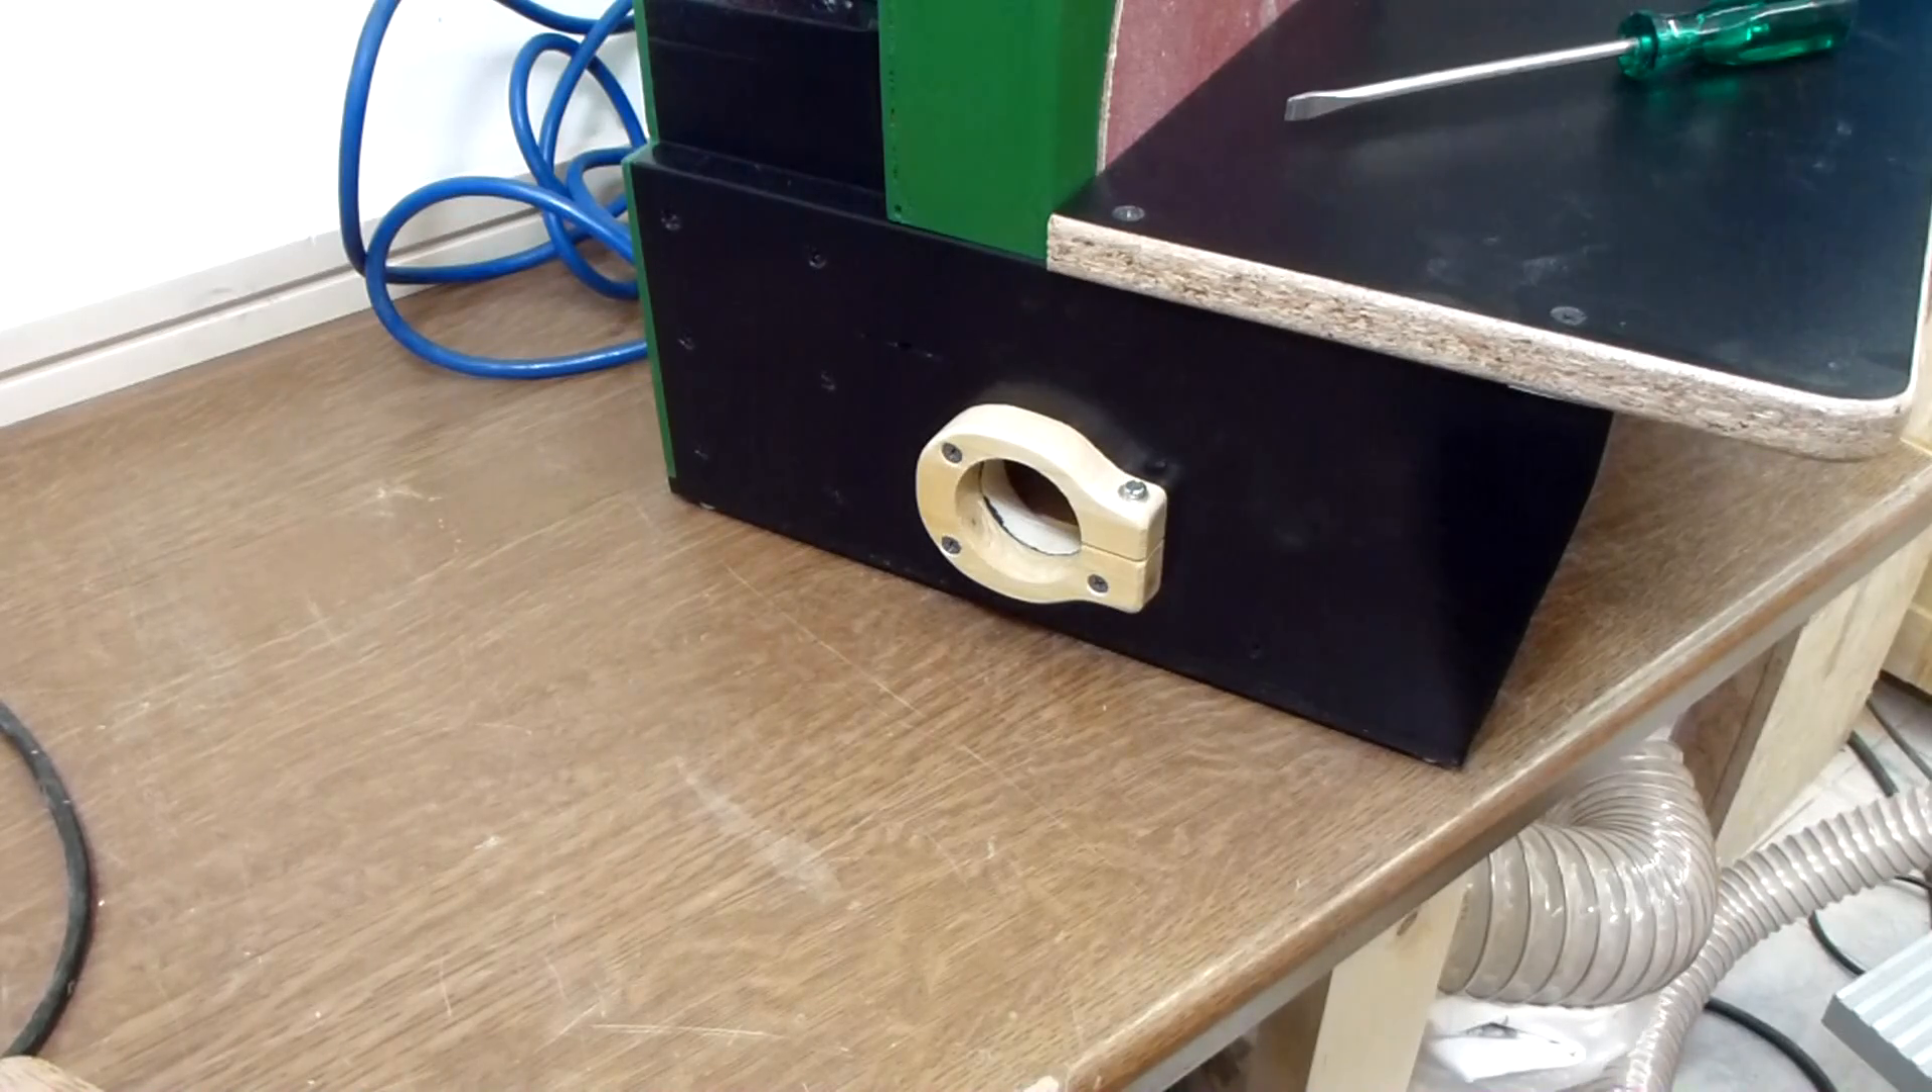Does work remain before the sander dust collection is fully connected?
Yes.